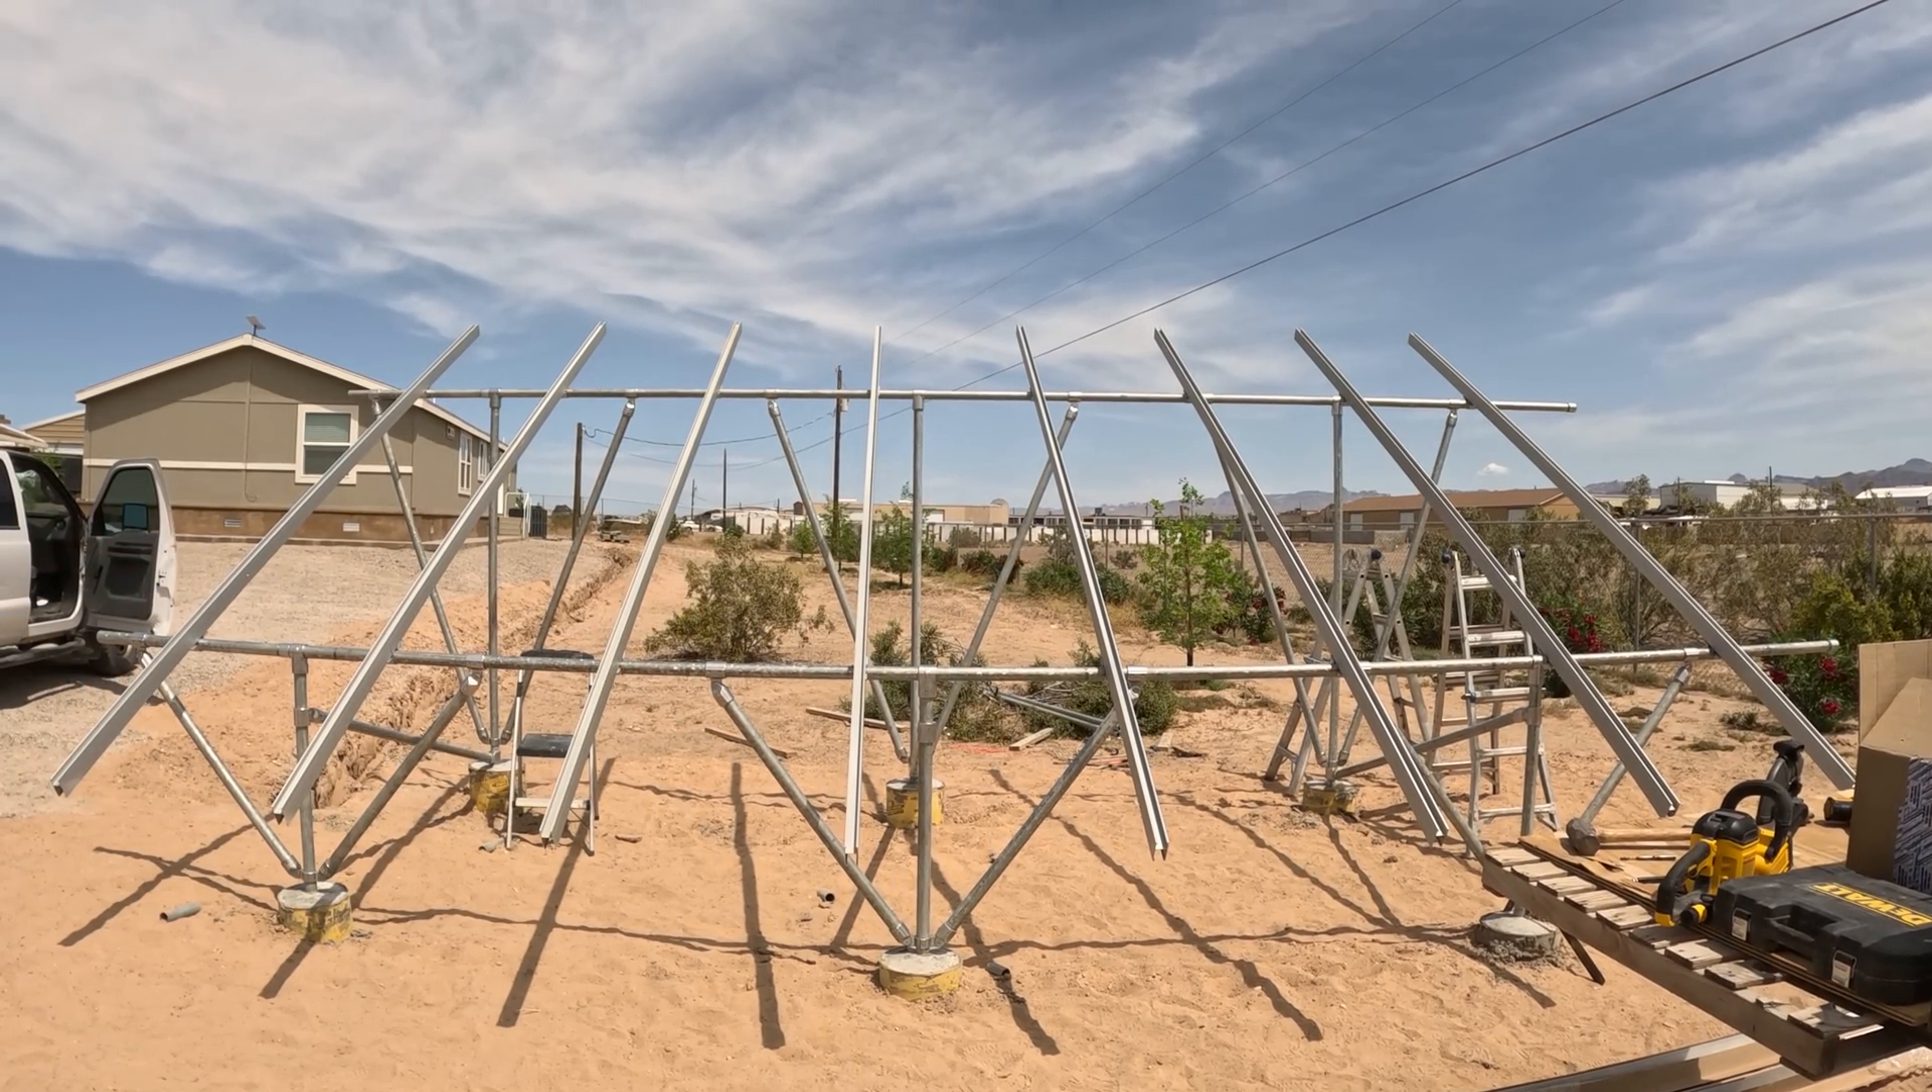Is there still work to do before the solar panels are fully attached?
Yes.